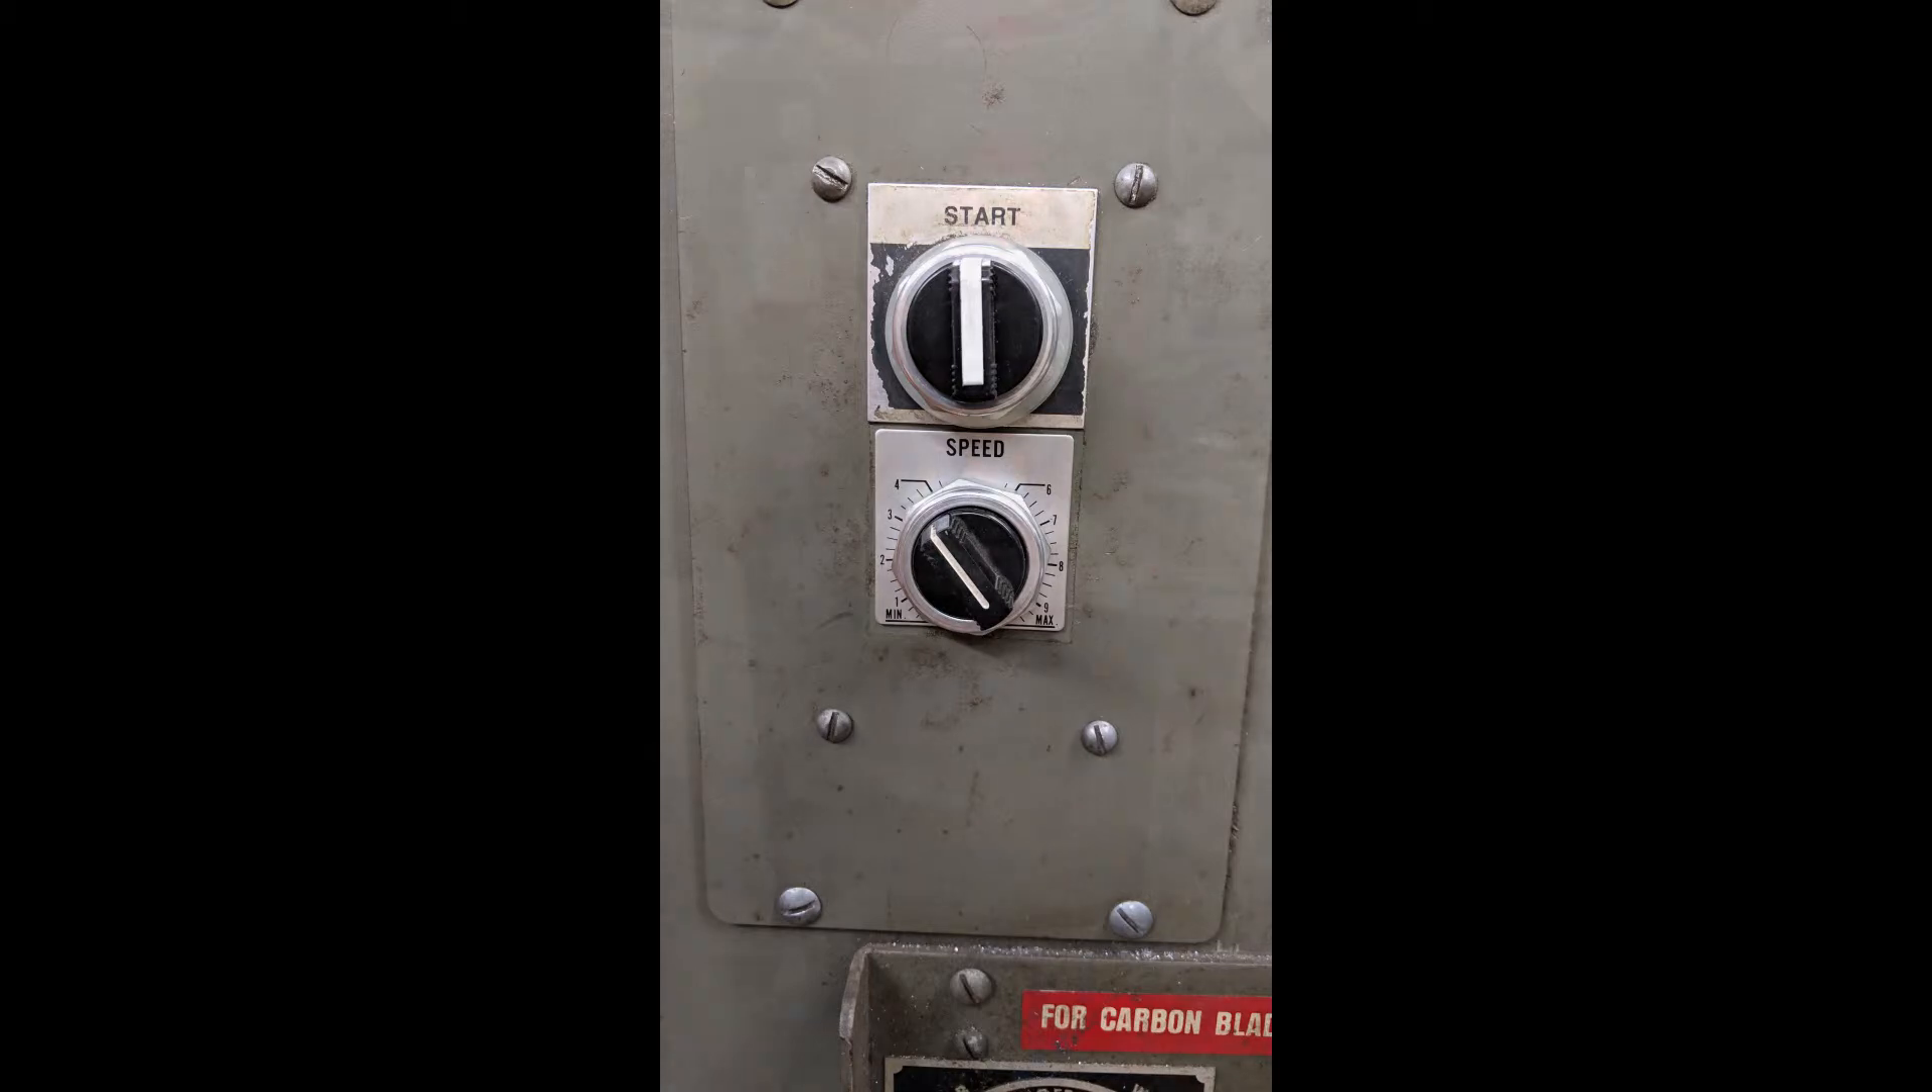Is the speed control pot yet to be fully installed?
No.